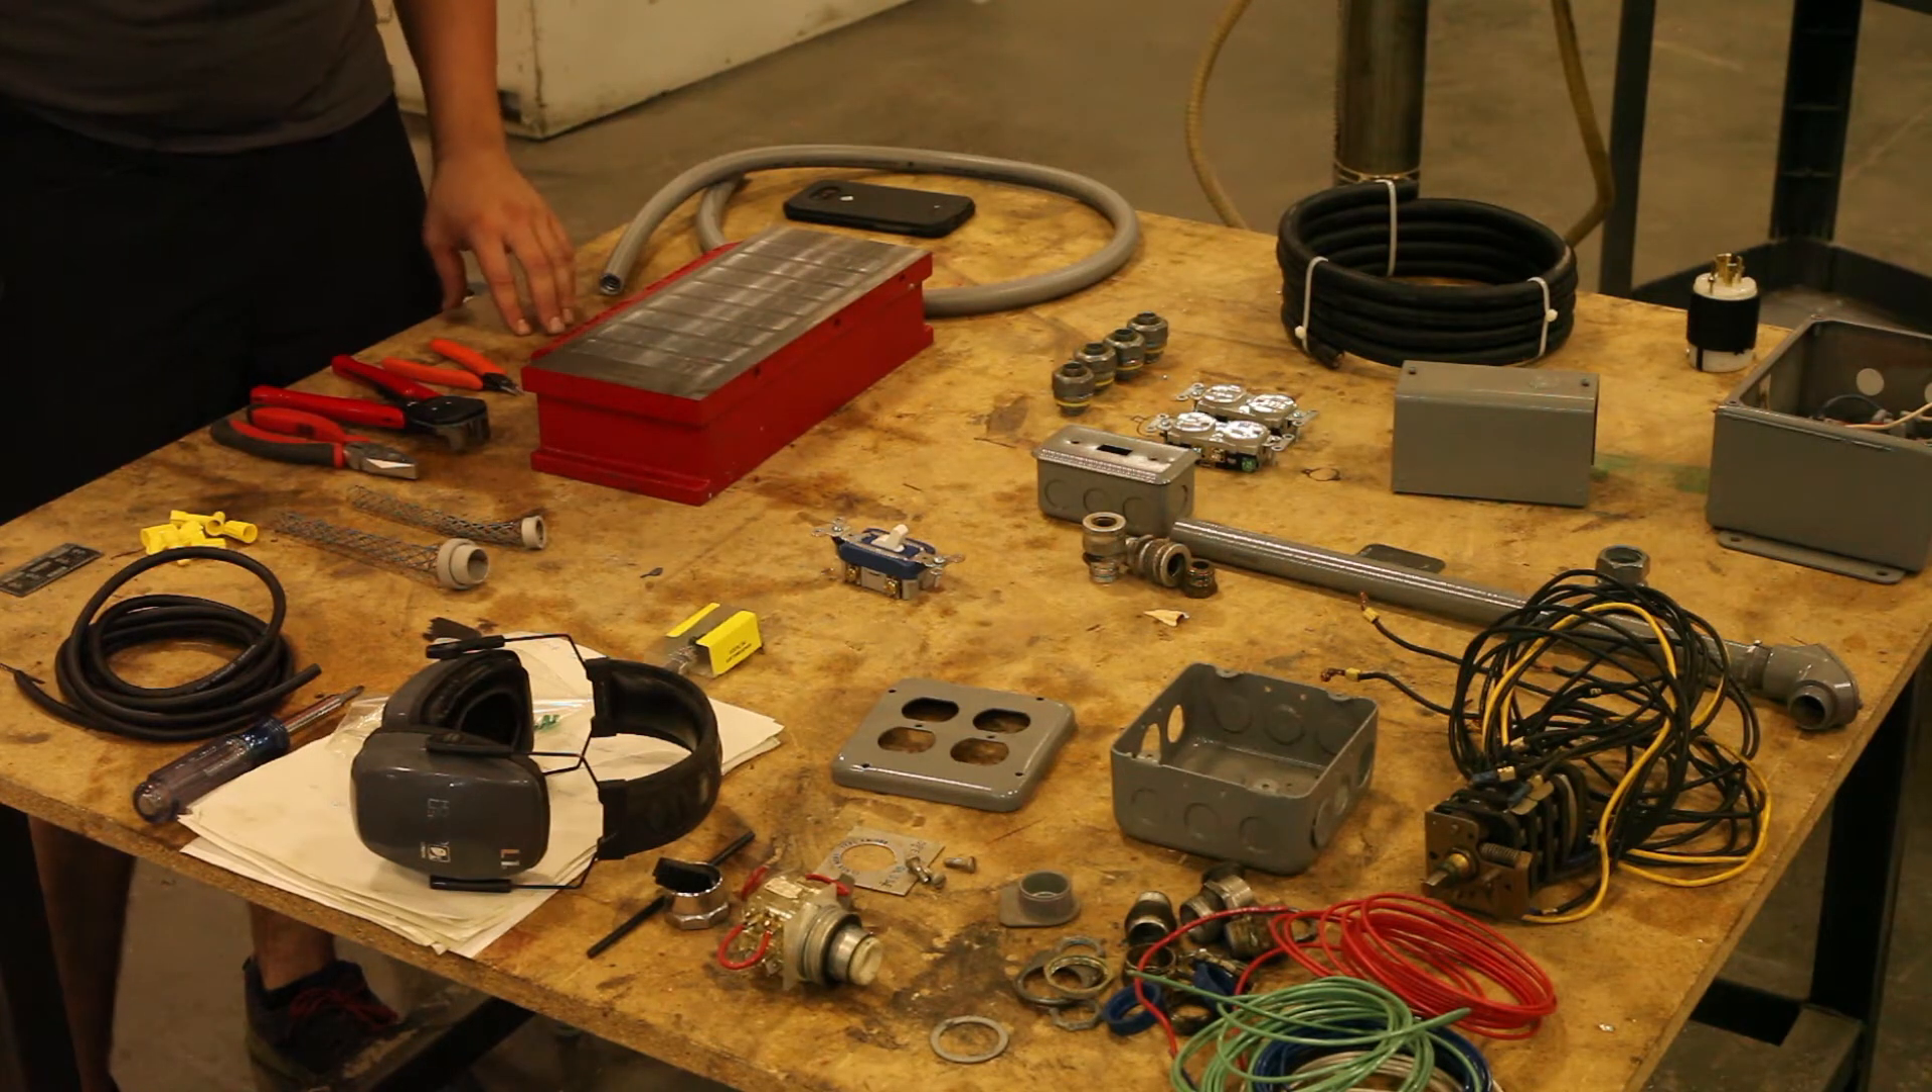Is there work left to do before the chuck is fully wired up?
Yes.